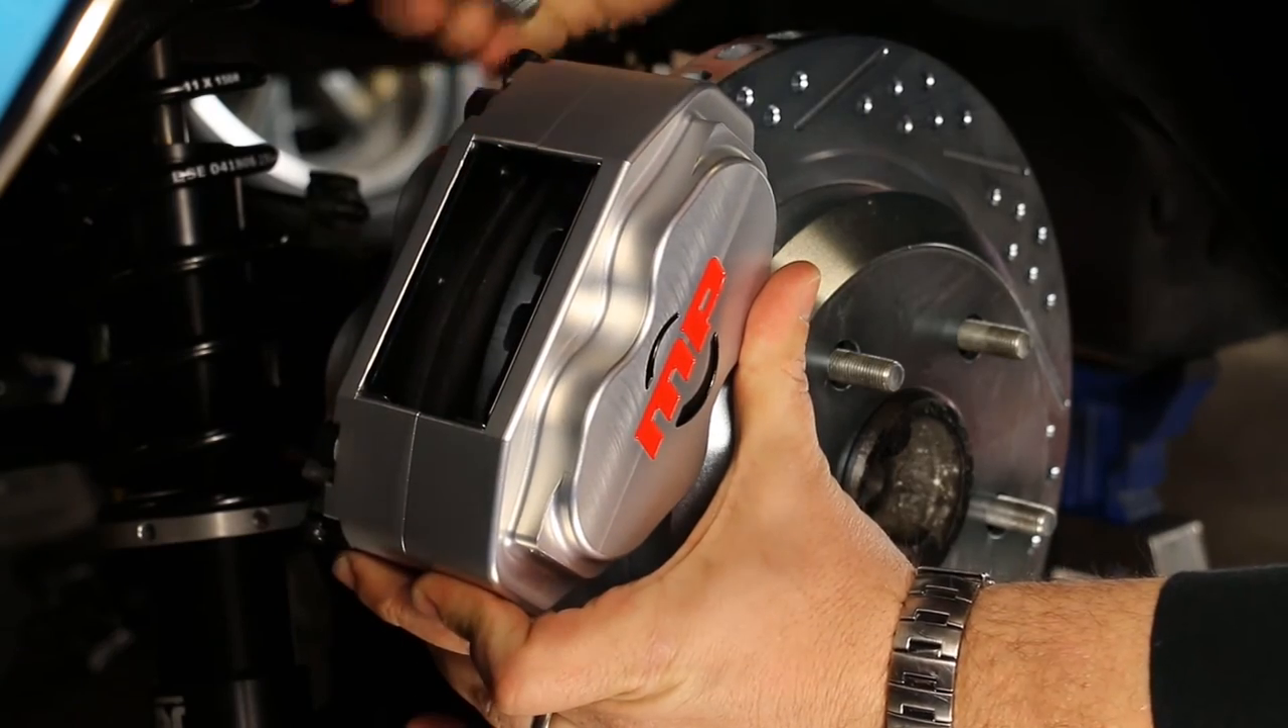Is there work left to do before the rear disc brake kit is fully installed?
Yes.